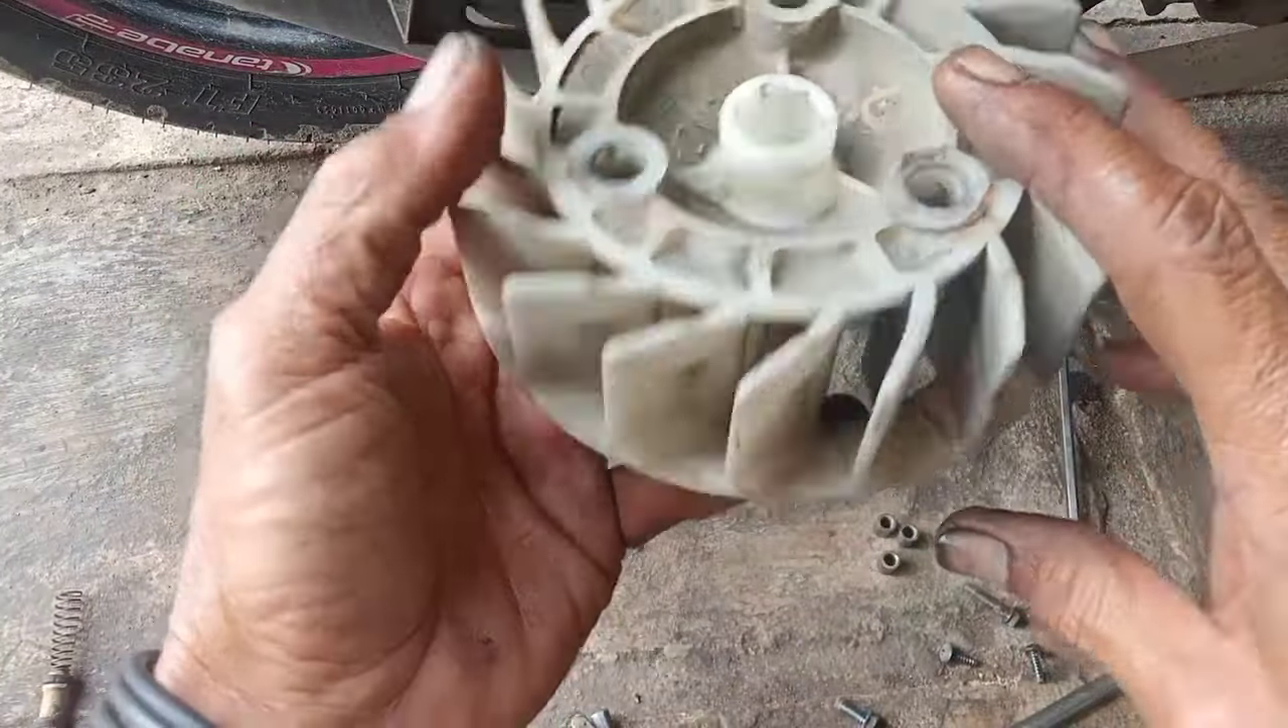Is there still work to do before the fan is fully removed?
No.